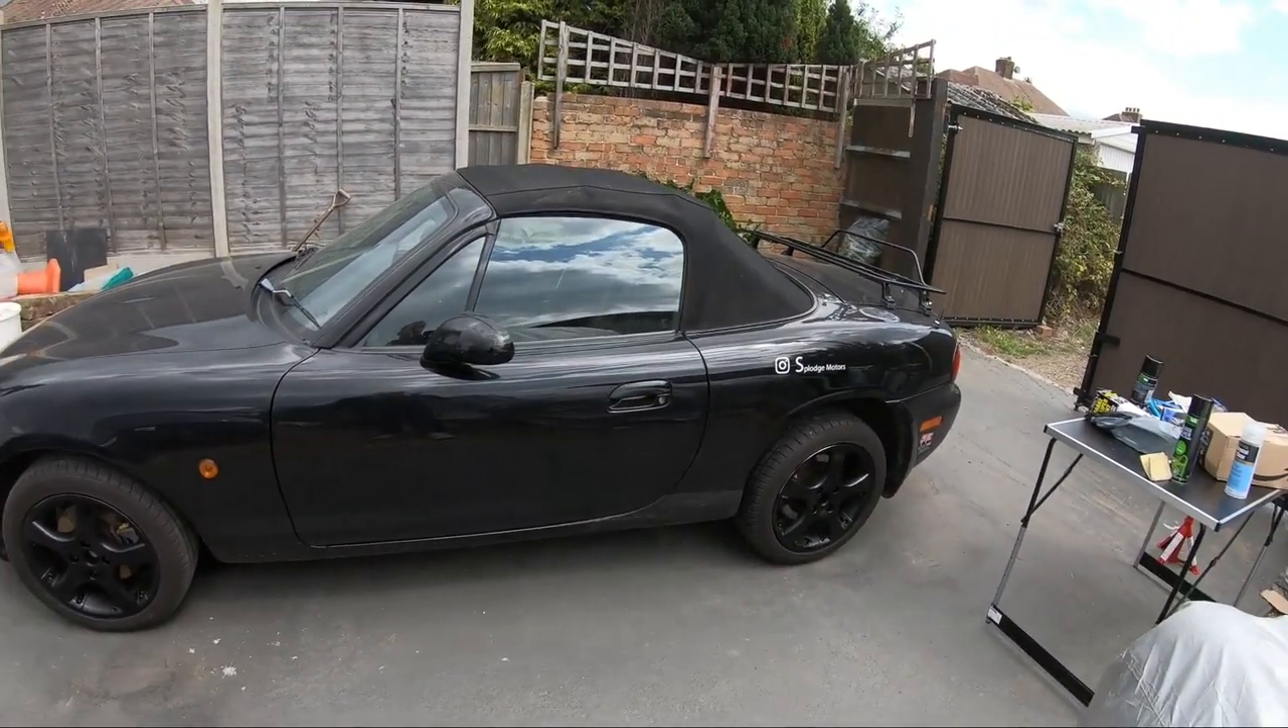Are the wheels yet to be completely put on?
No.